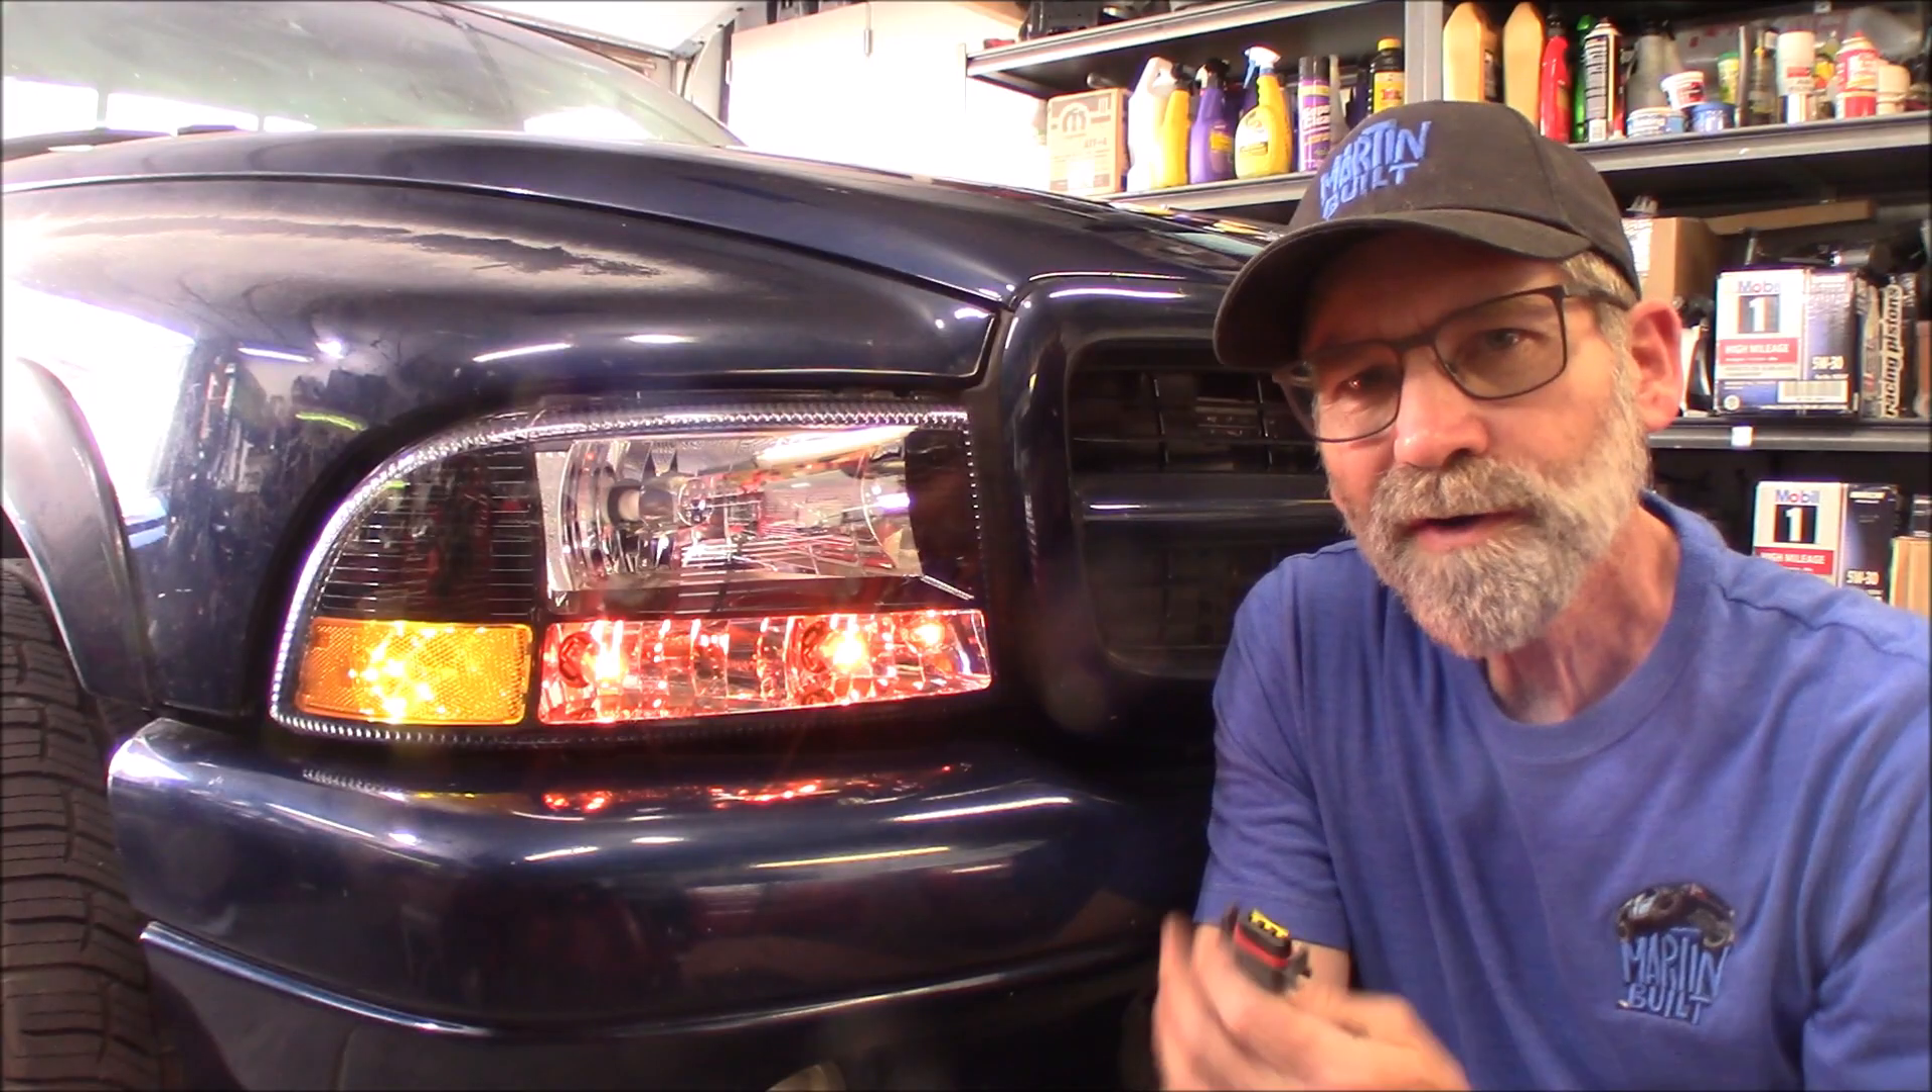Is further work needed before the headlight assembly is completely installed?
No.